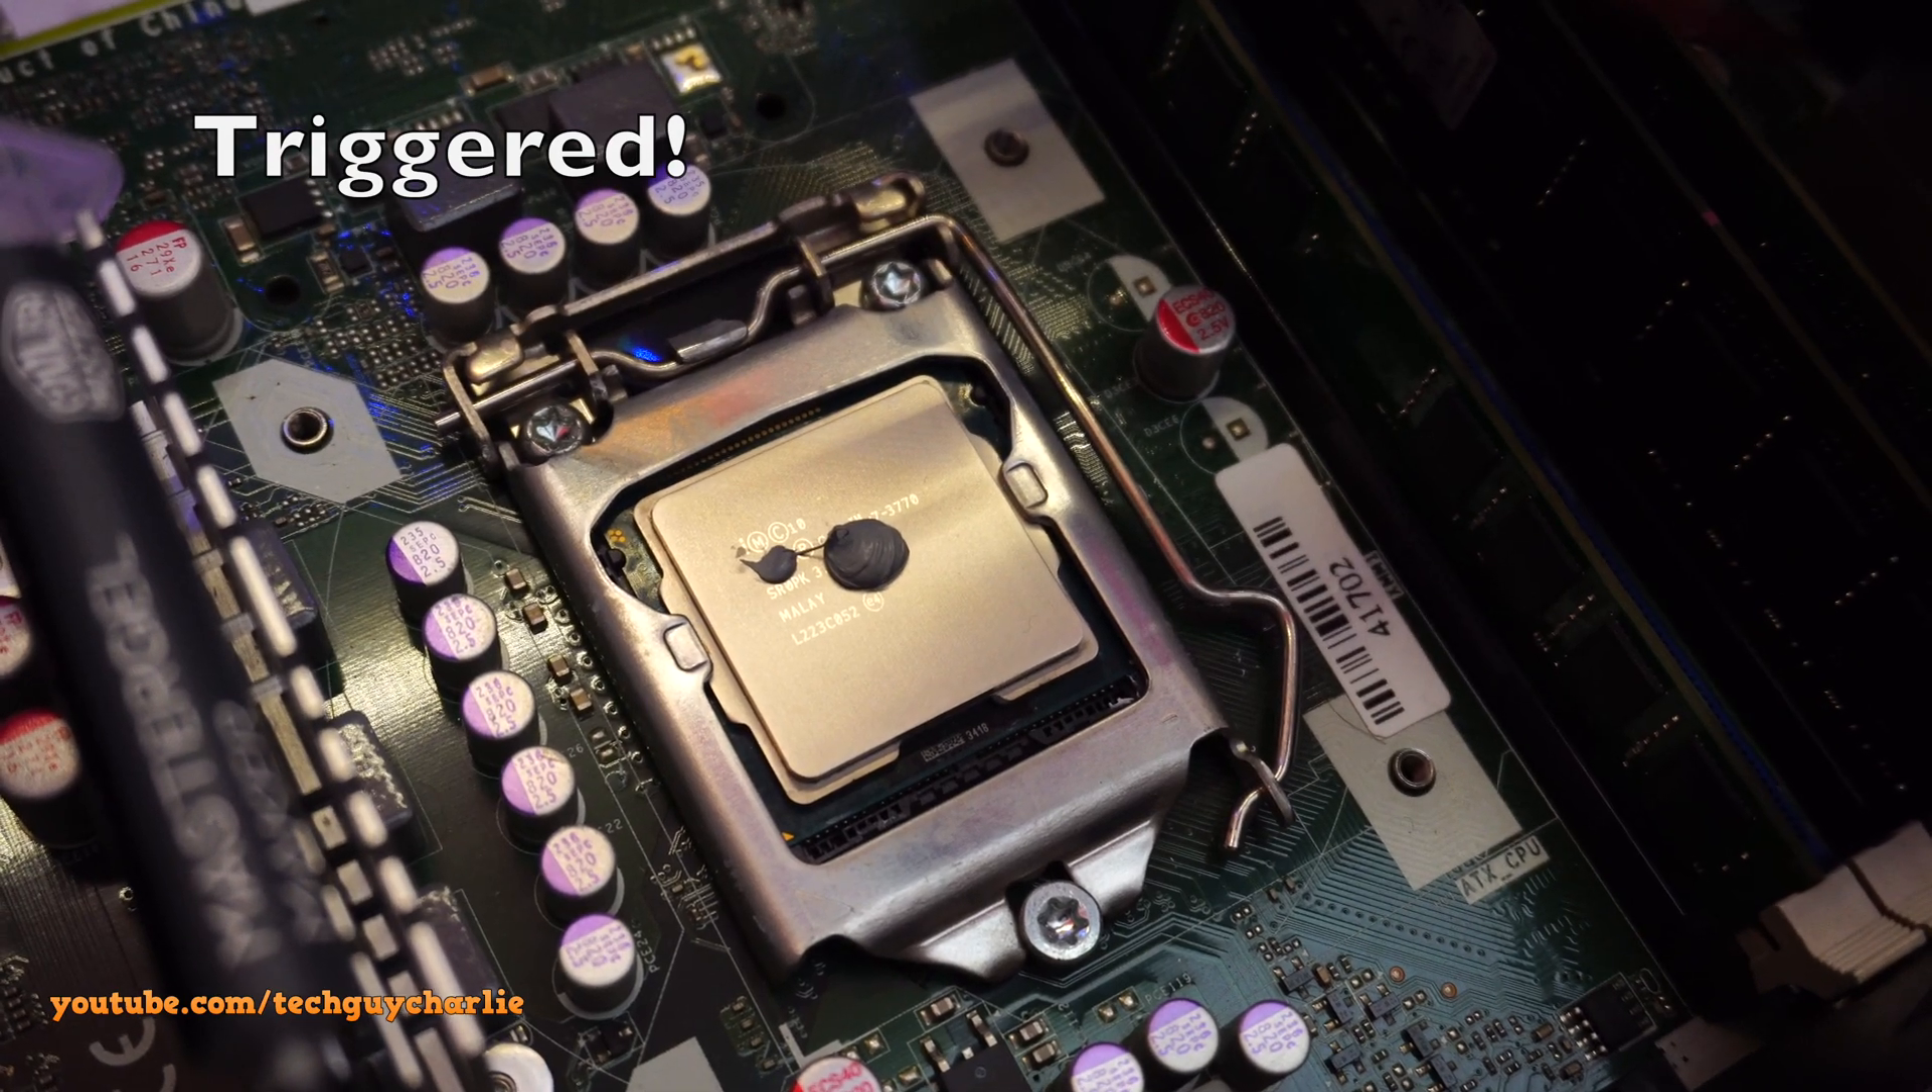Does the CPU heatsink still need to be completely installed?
Yes.